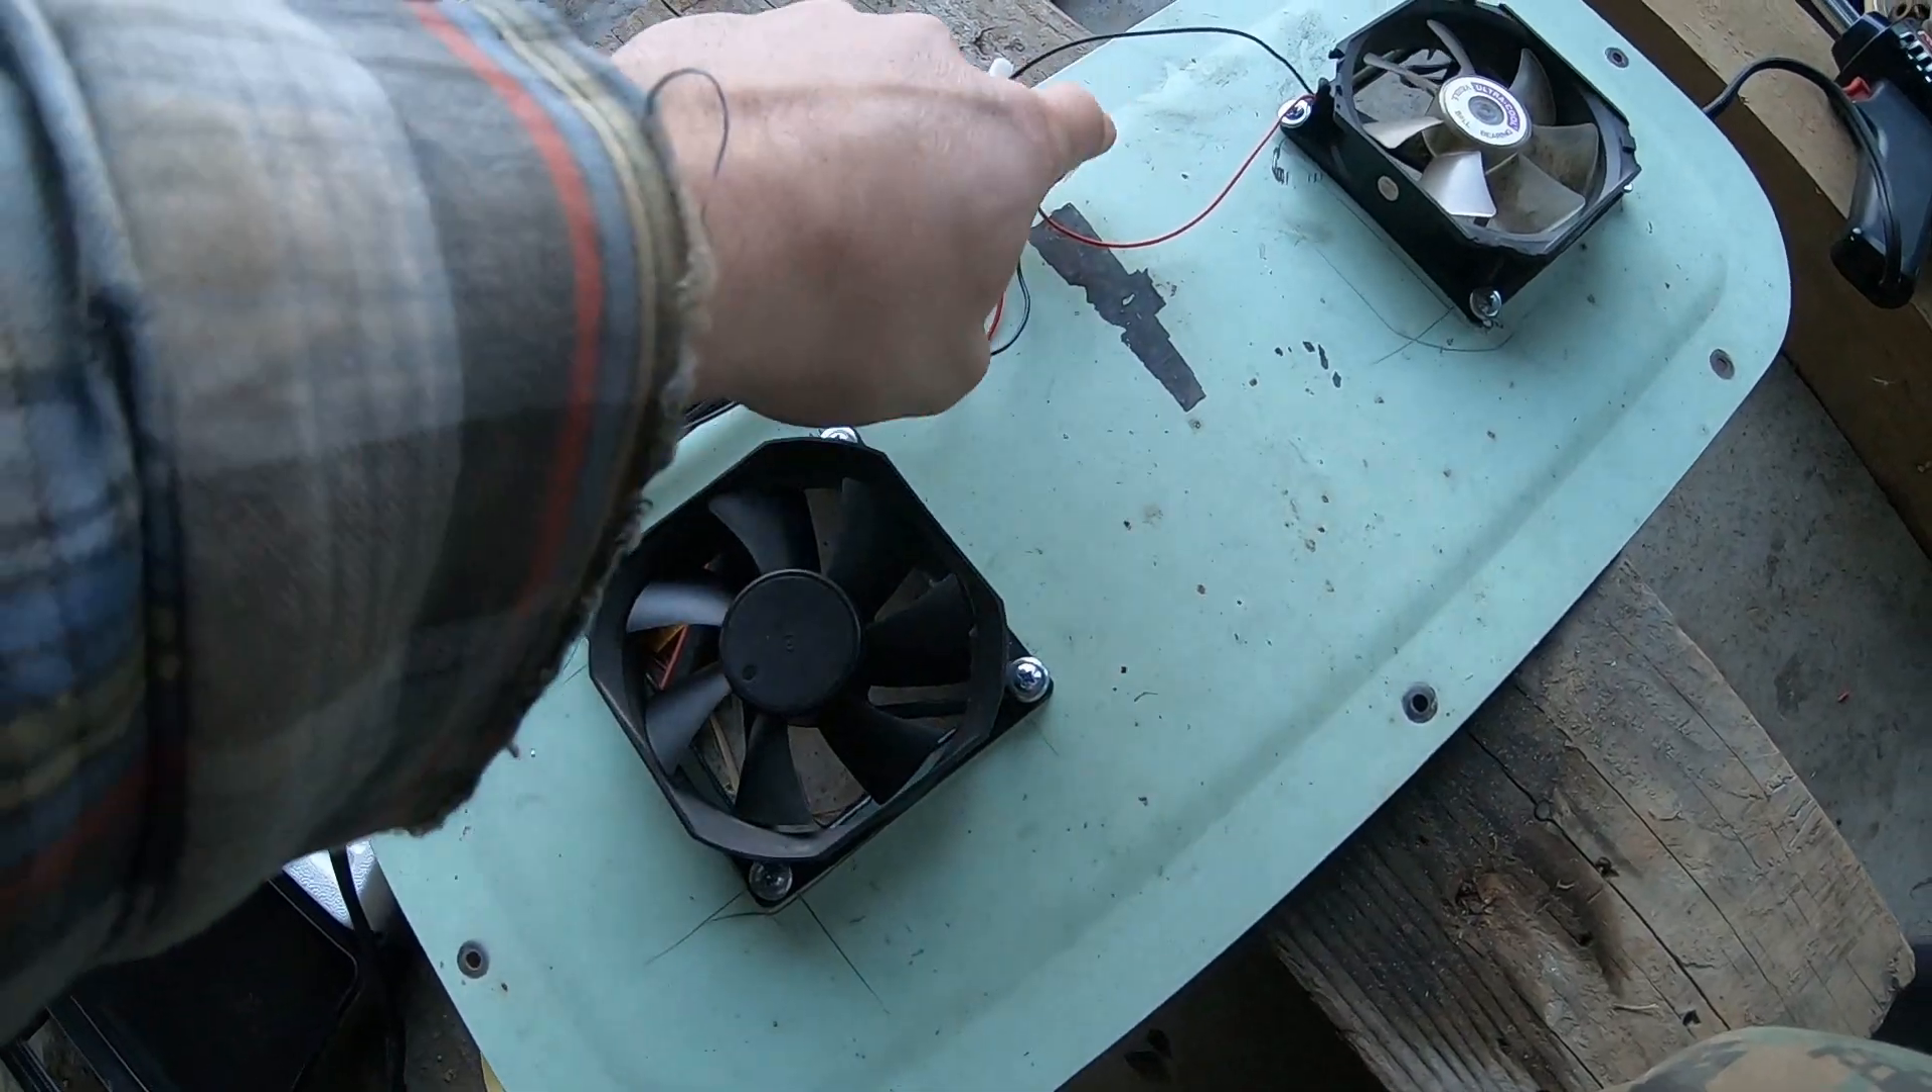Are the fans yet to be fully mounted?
No.